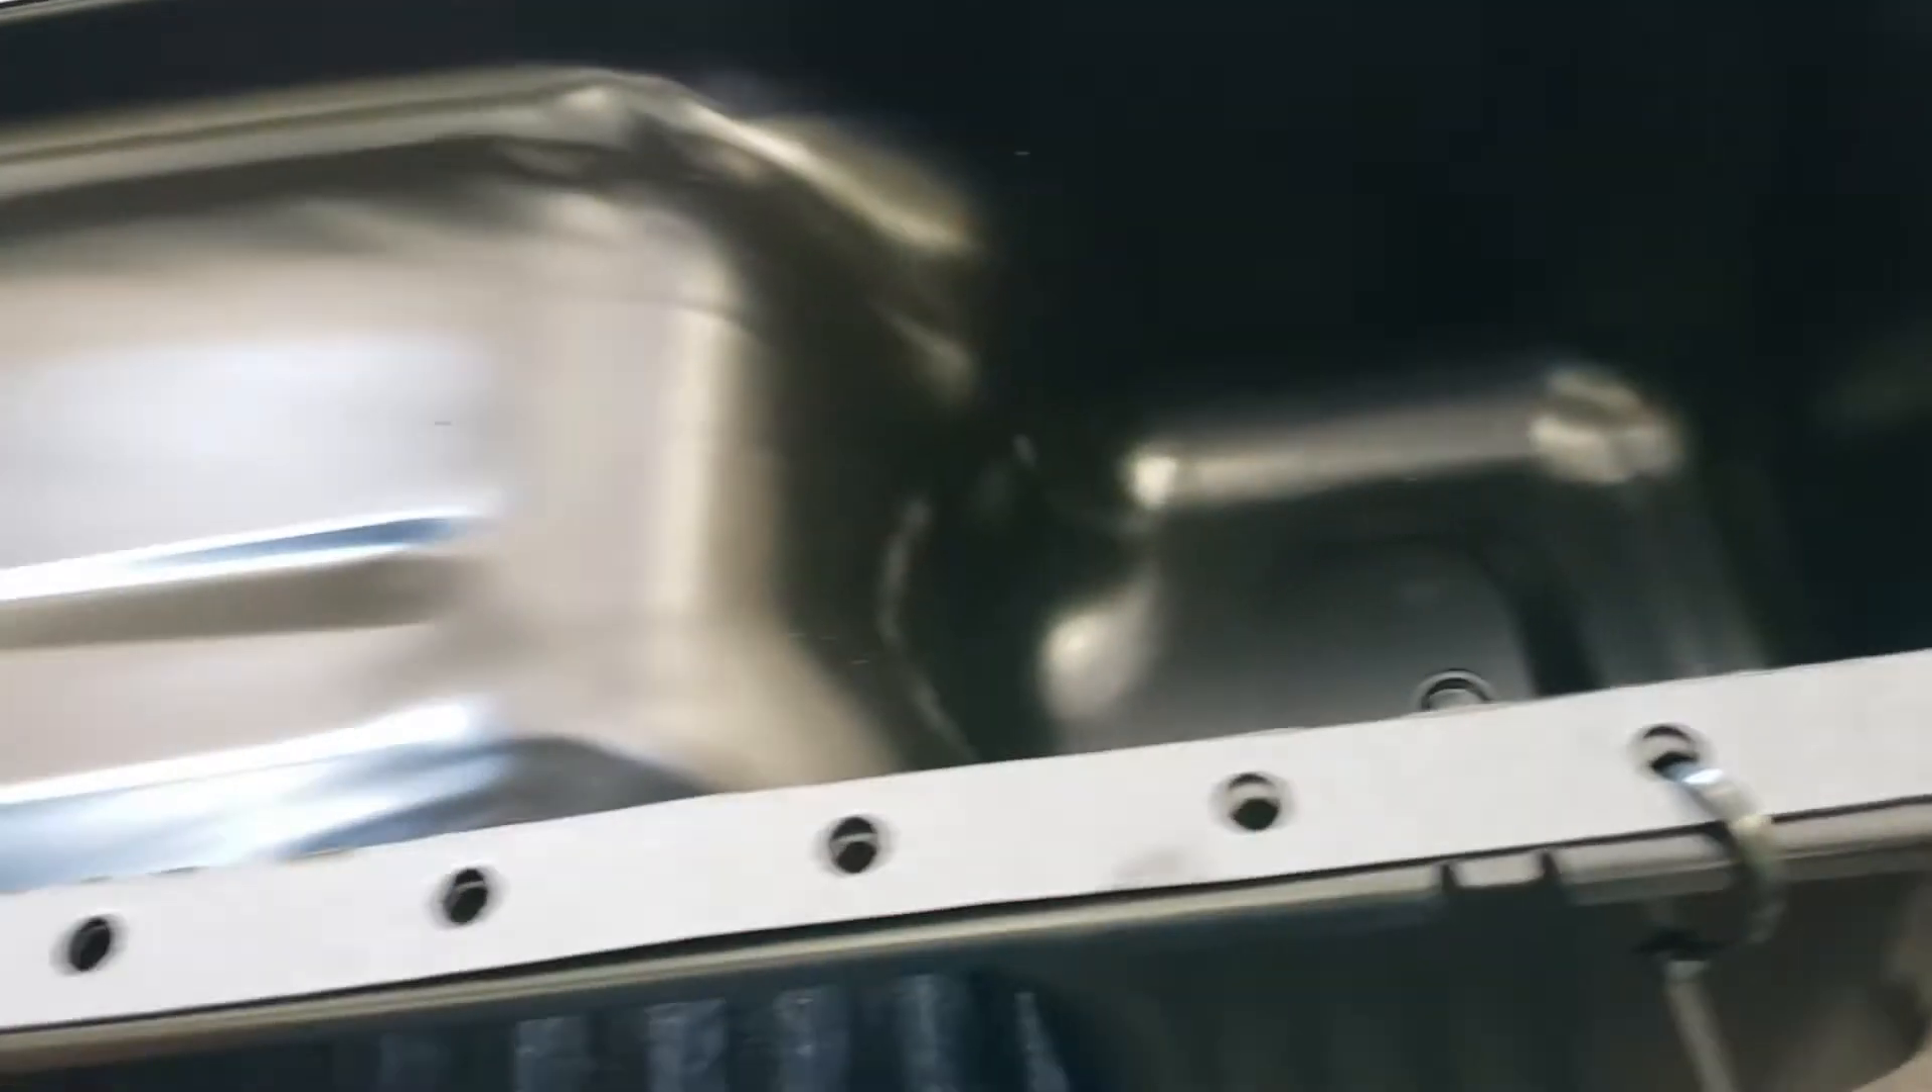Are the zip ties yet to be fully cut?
Yes.